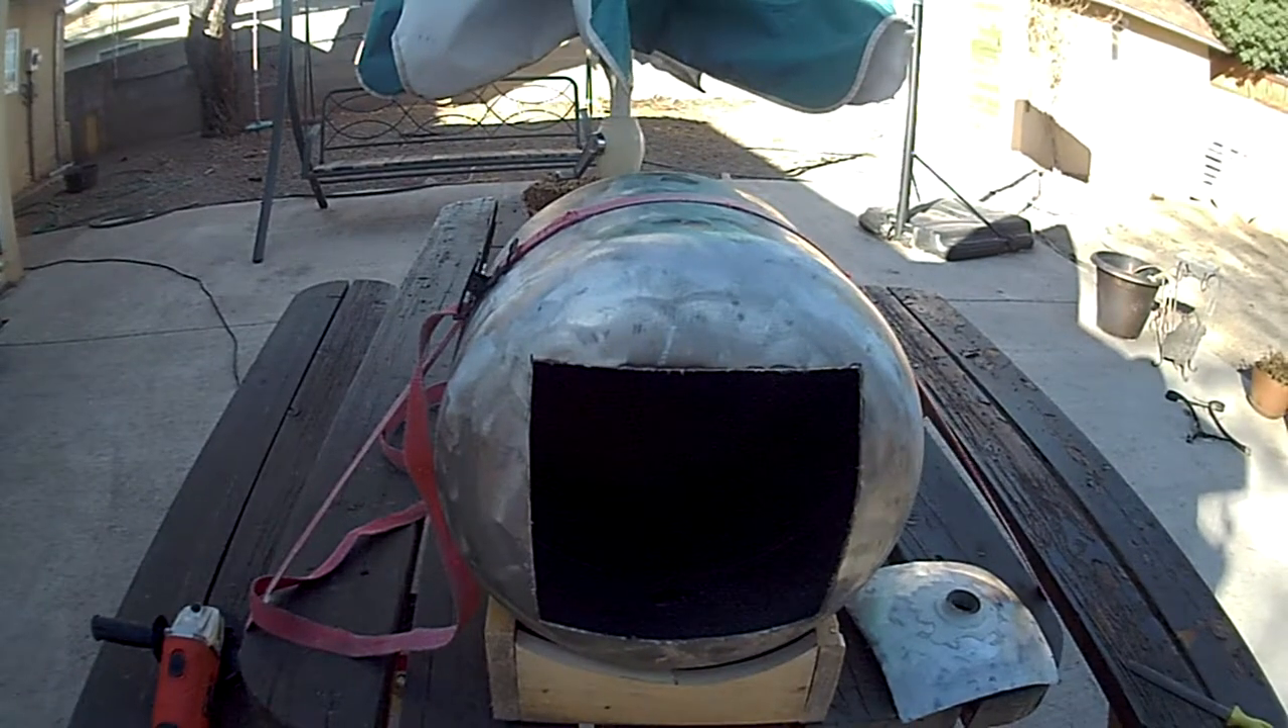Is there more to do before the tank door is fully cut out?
No.